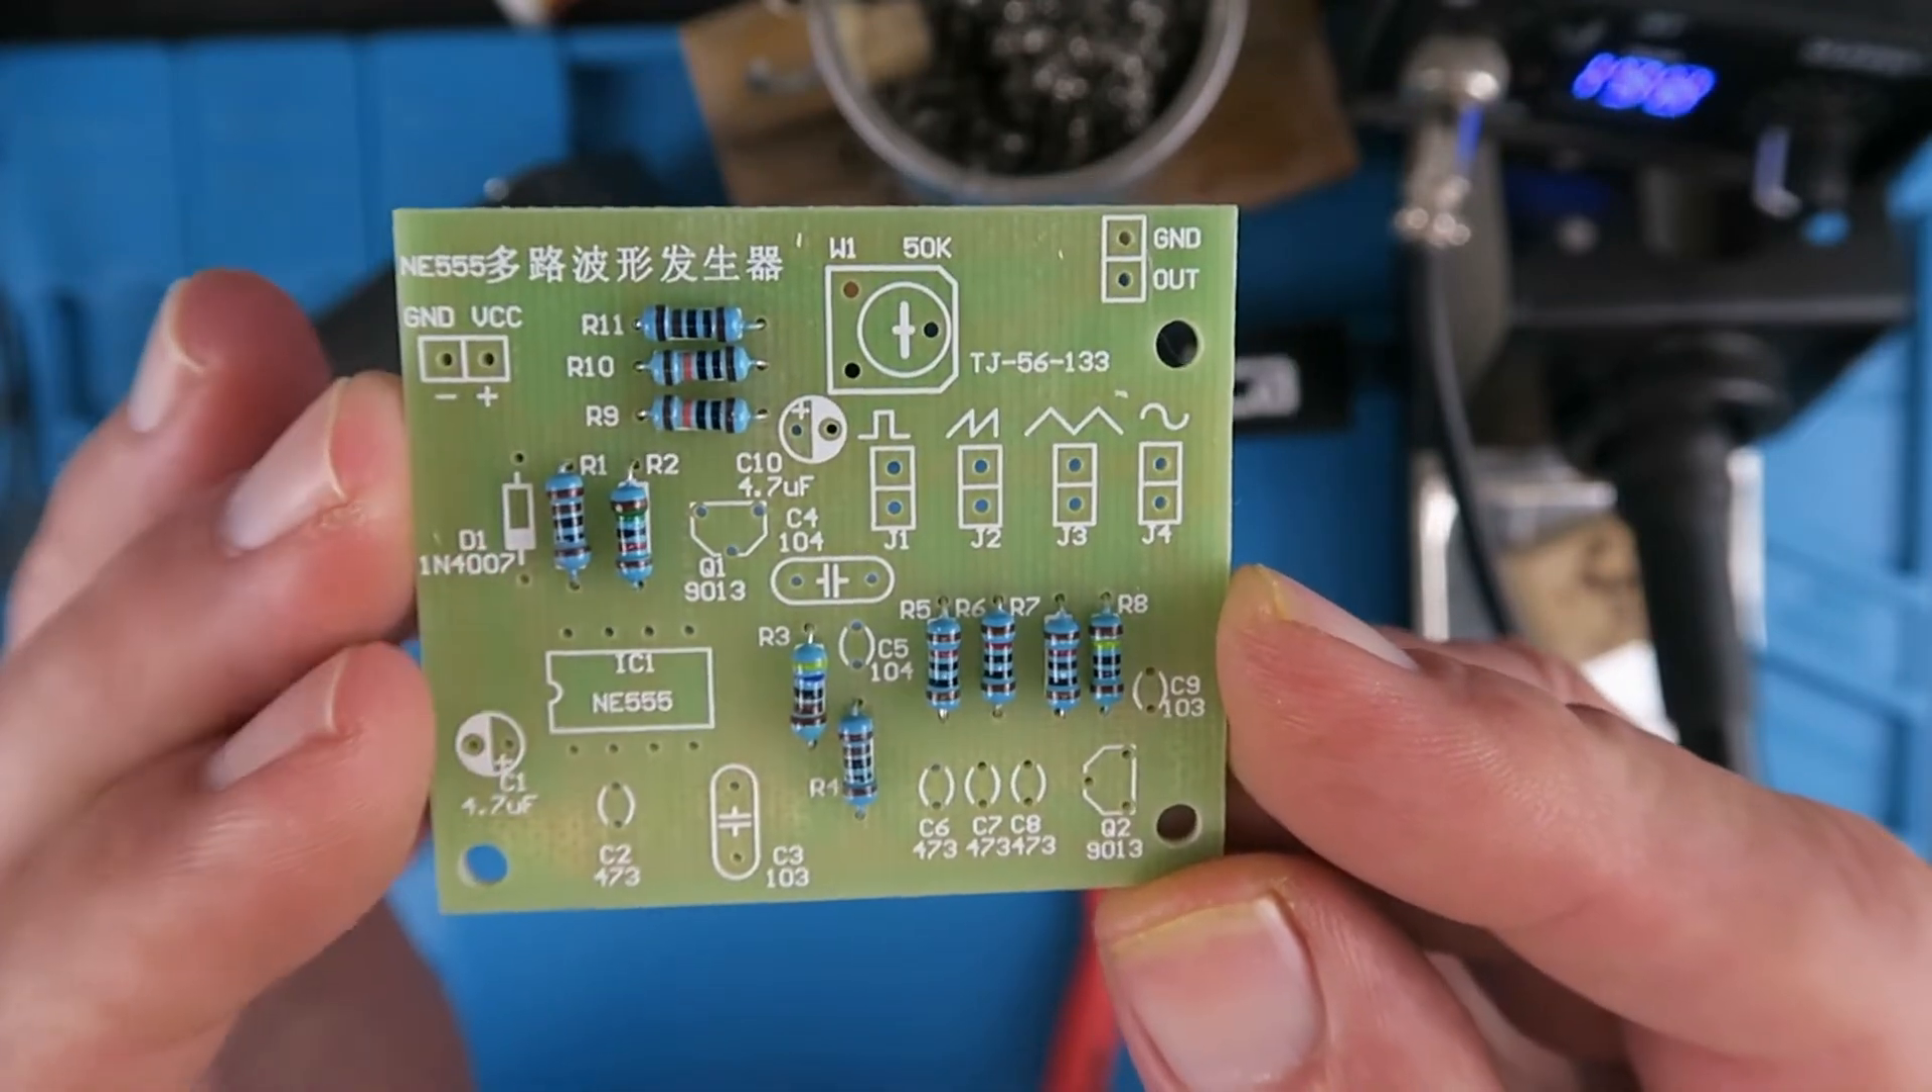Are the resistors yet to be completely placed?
No.